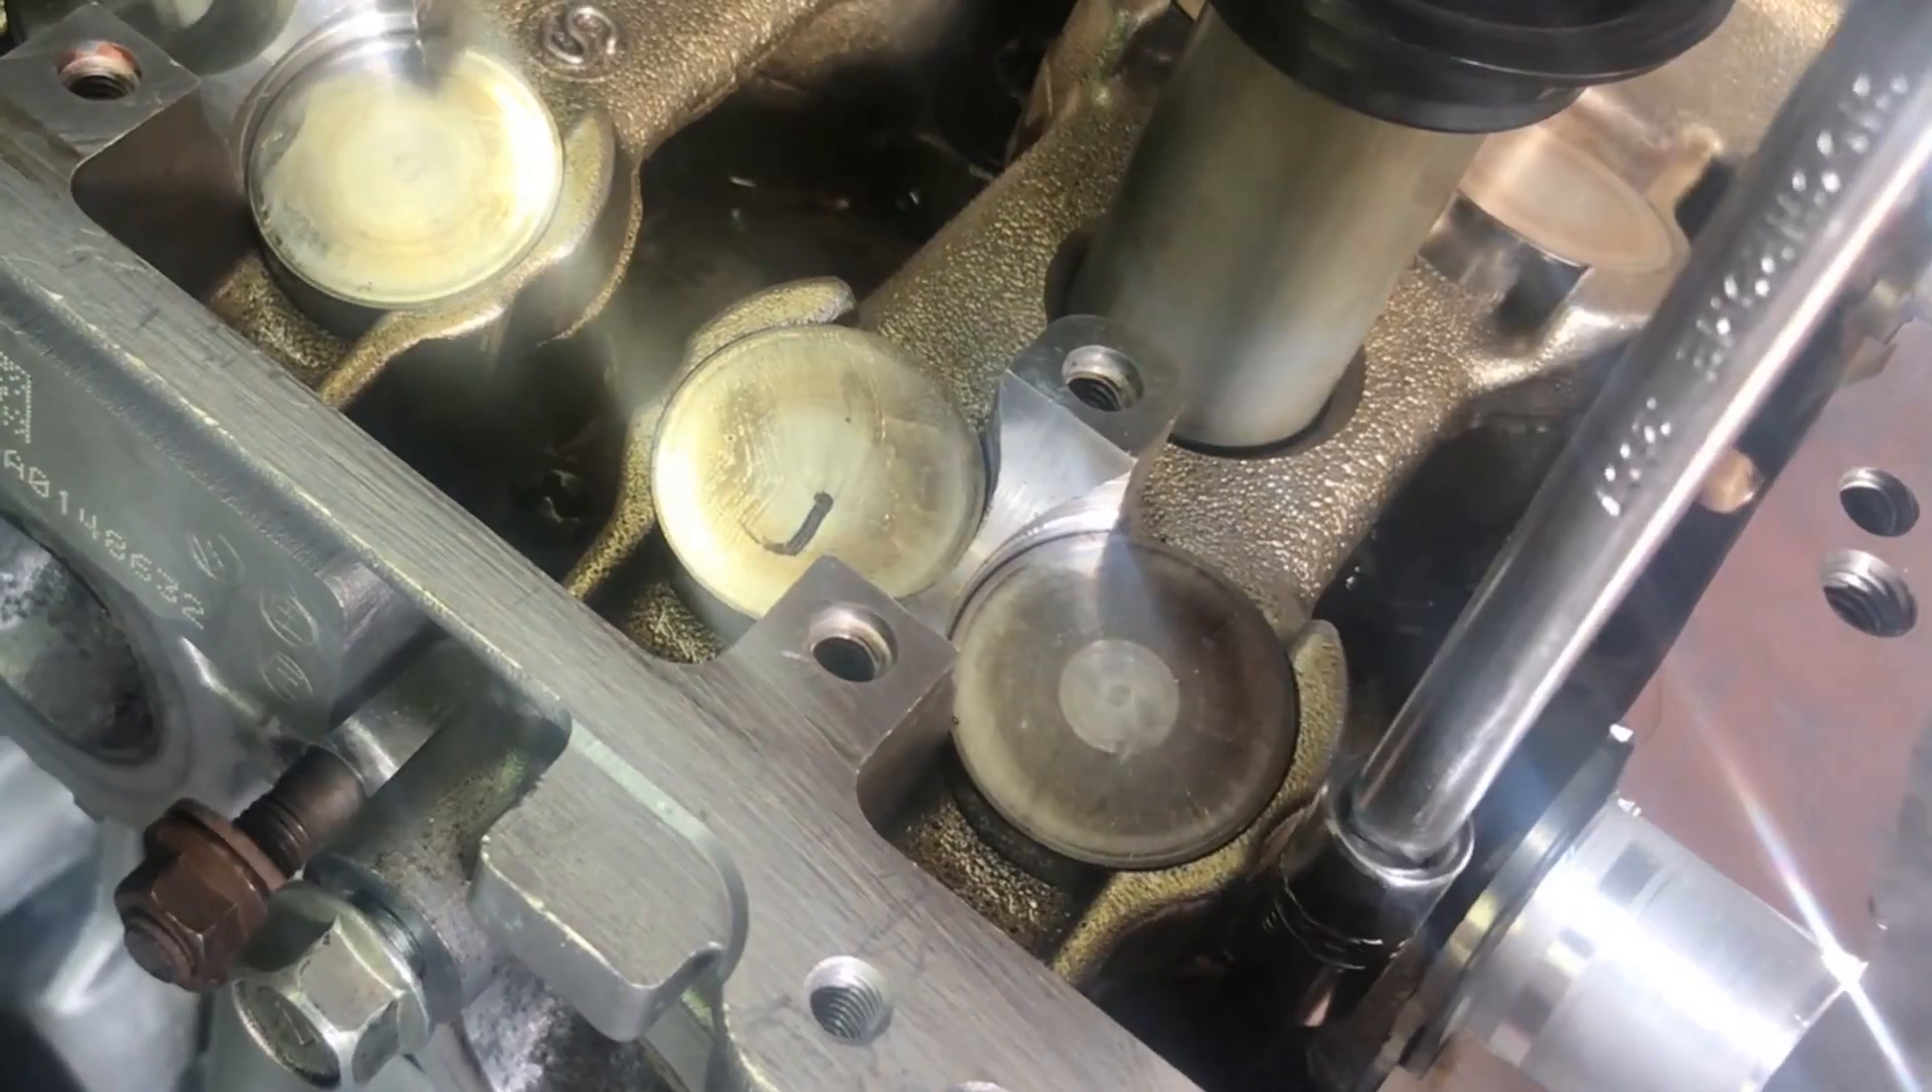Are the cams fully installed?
No.